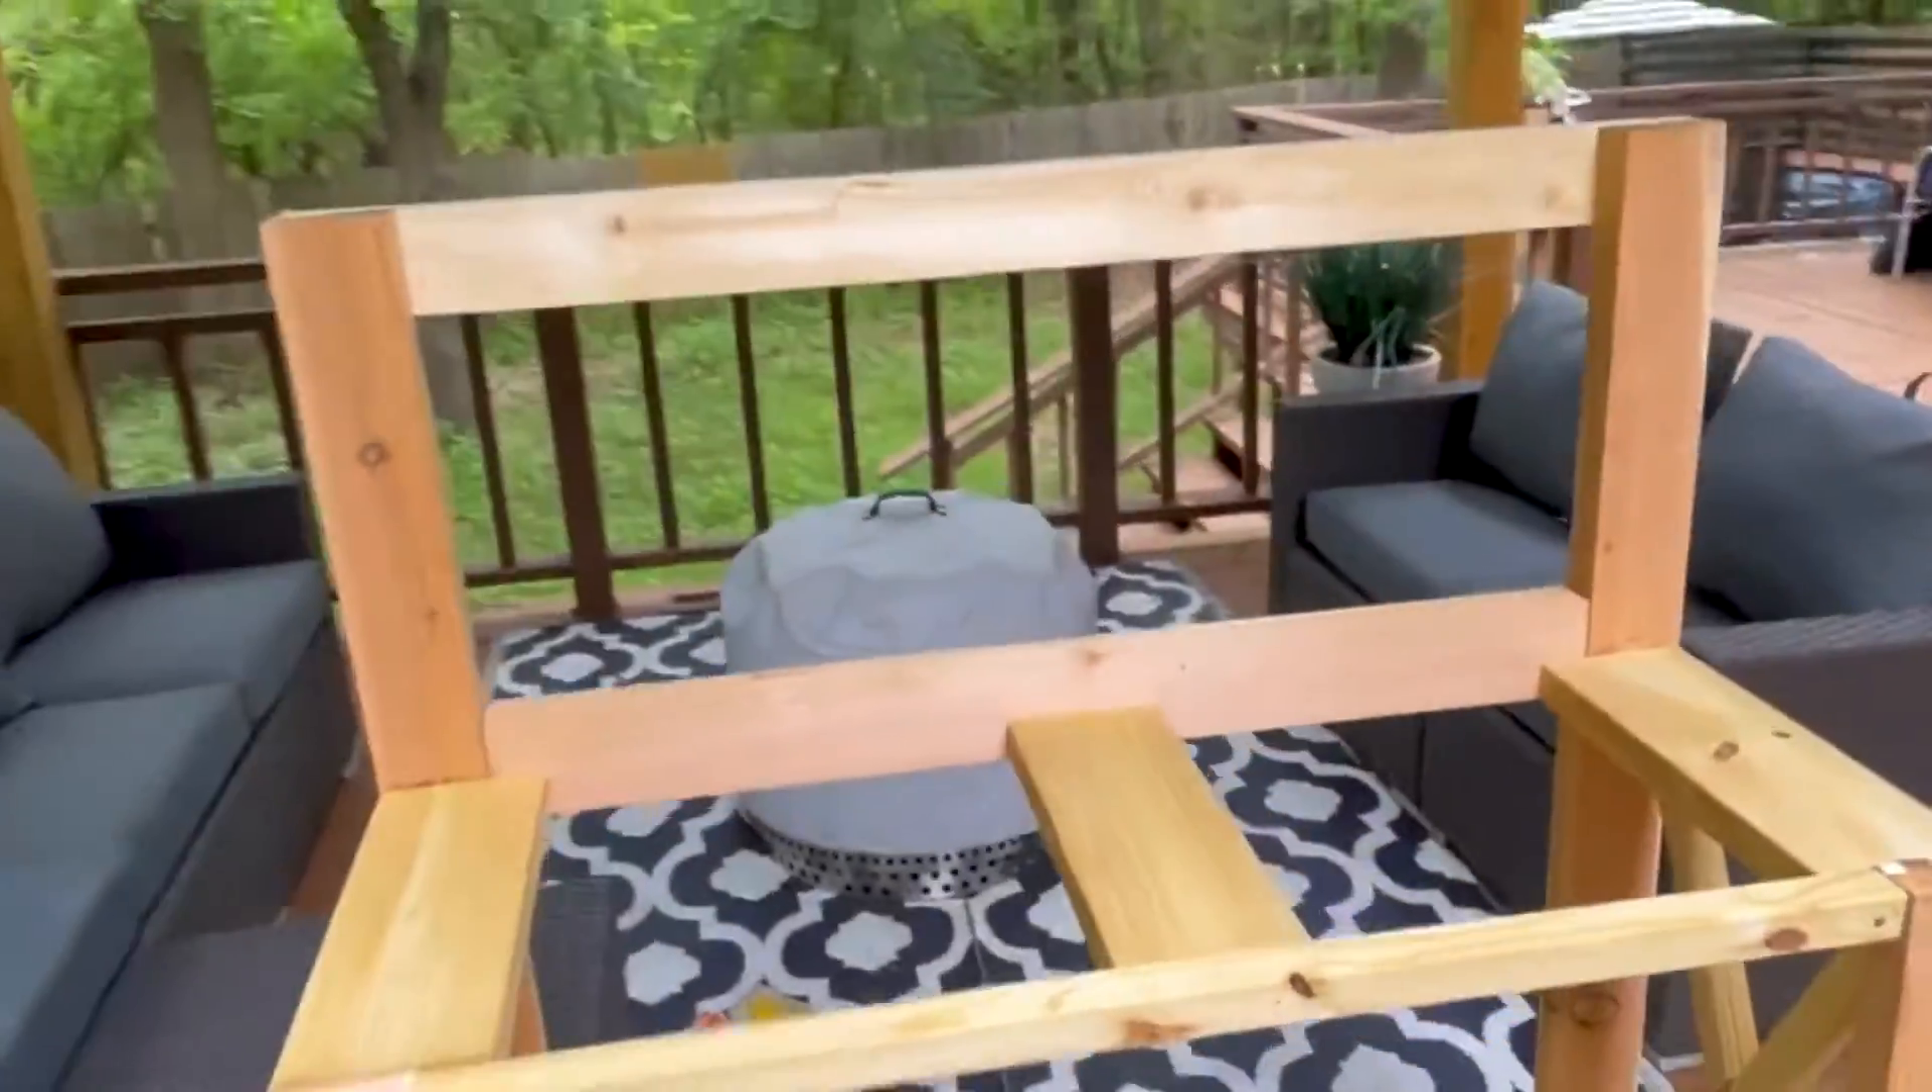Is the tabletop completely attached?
No.